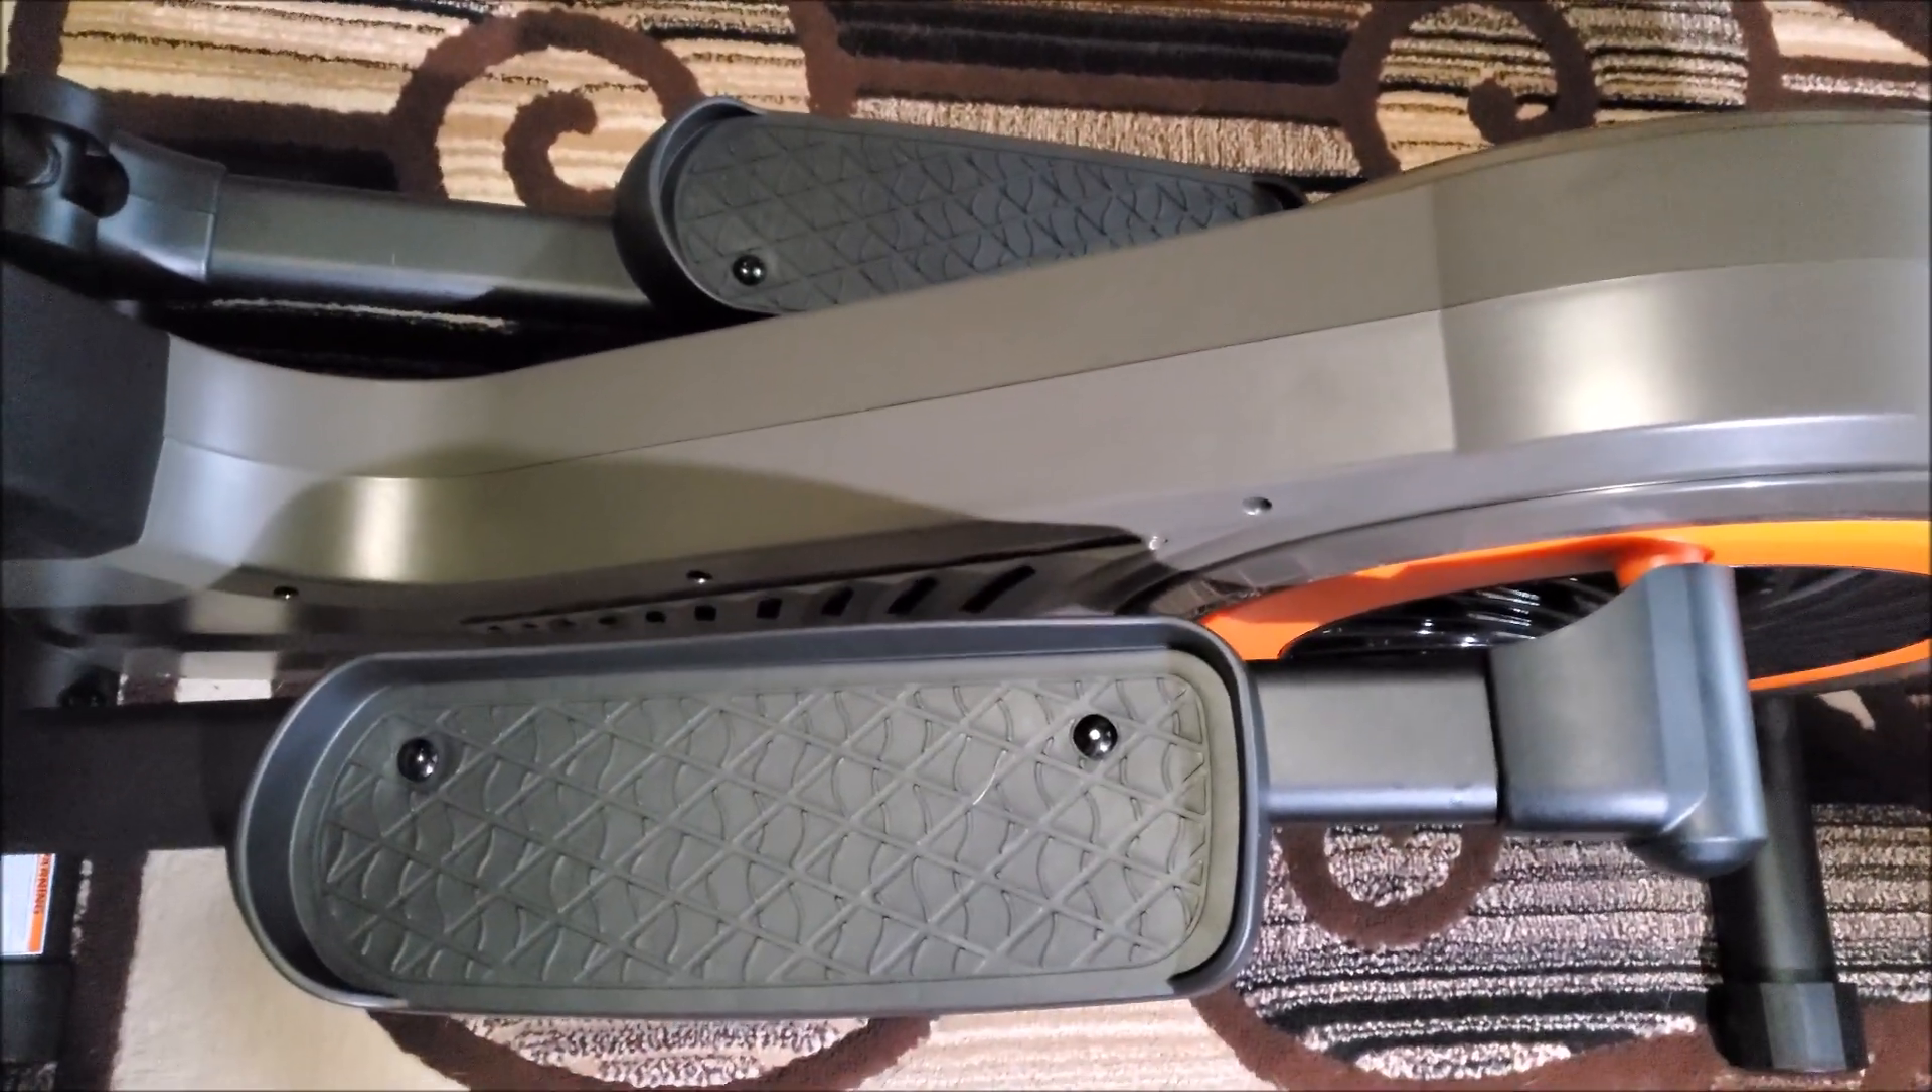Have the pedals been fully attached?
Yes.